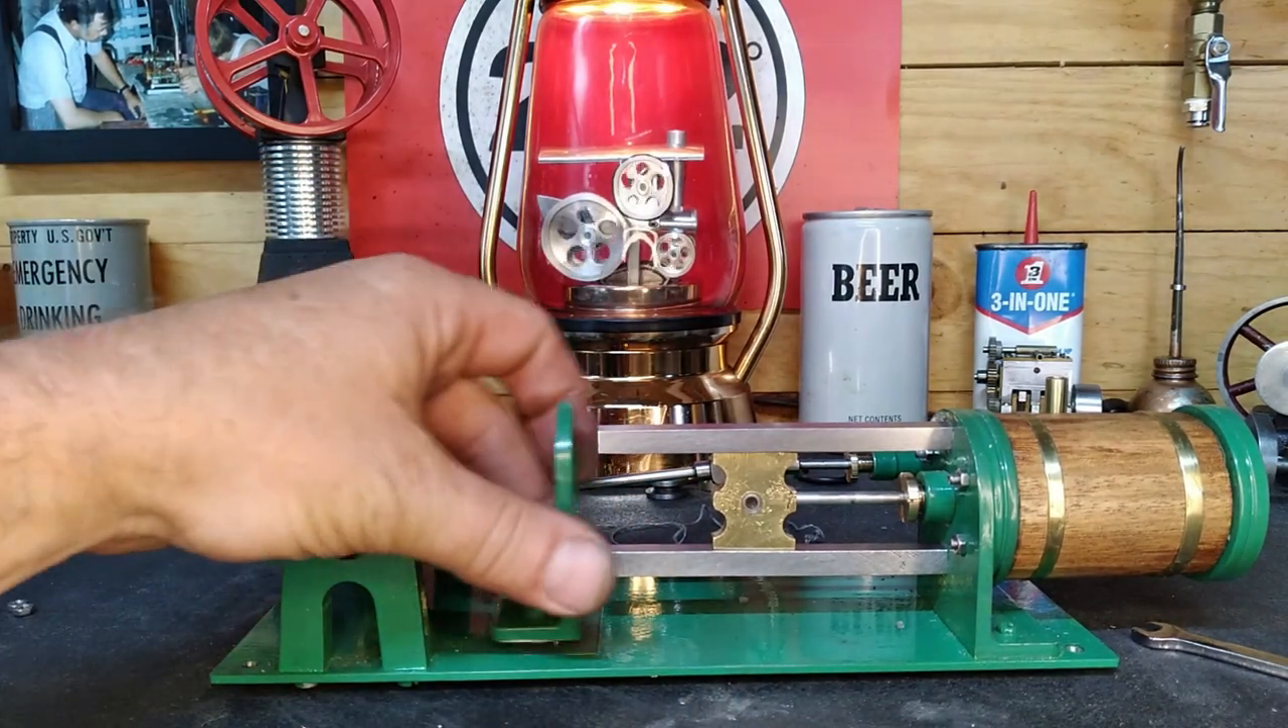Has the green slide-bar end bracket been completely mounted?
No.